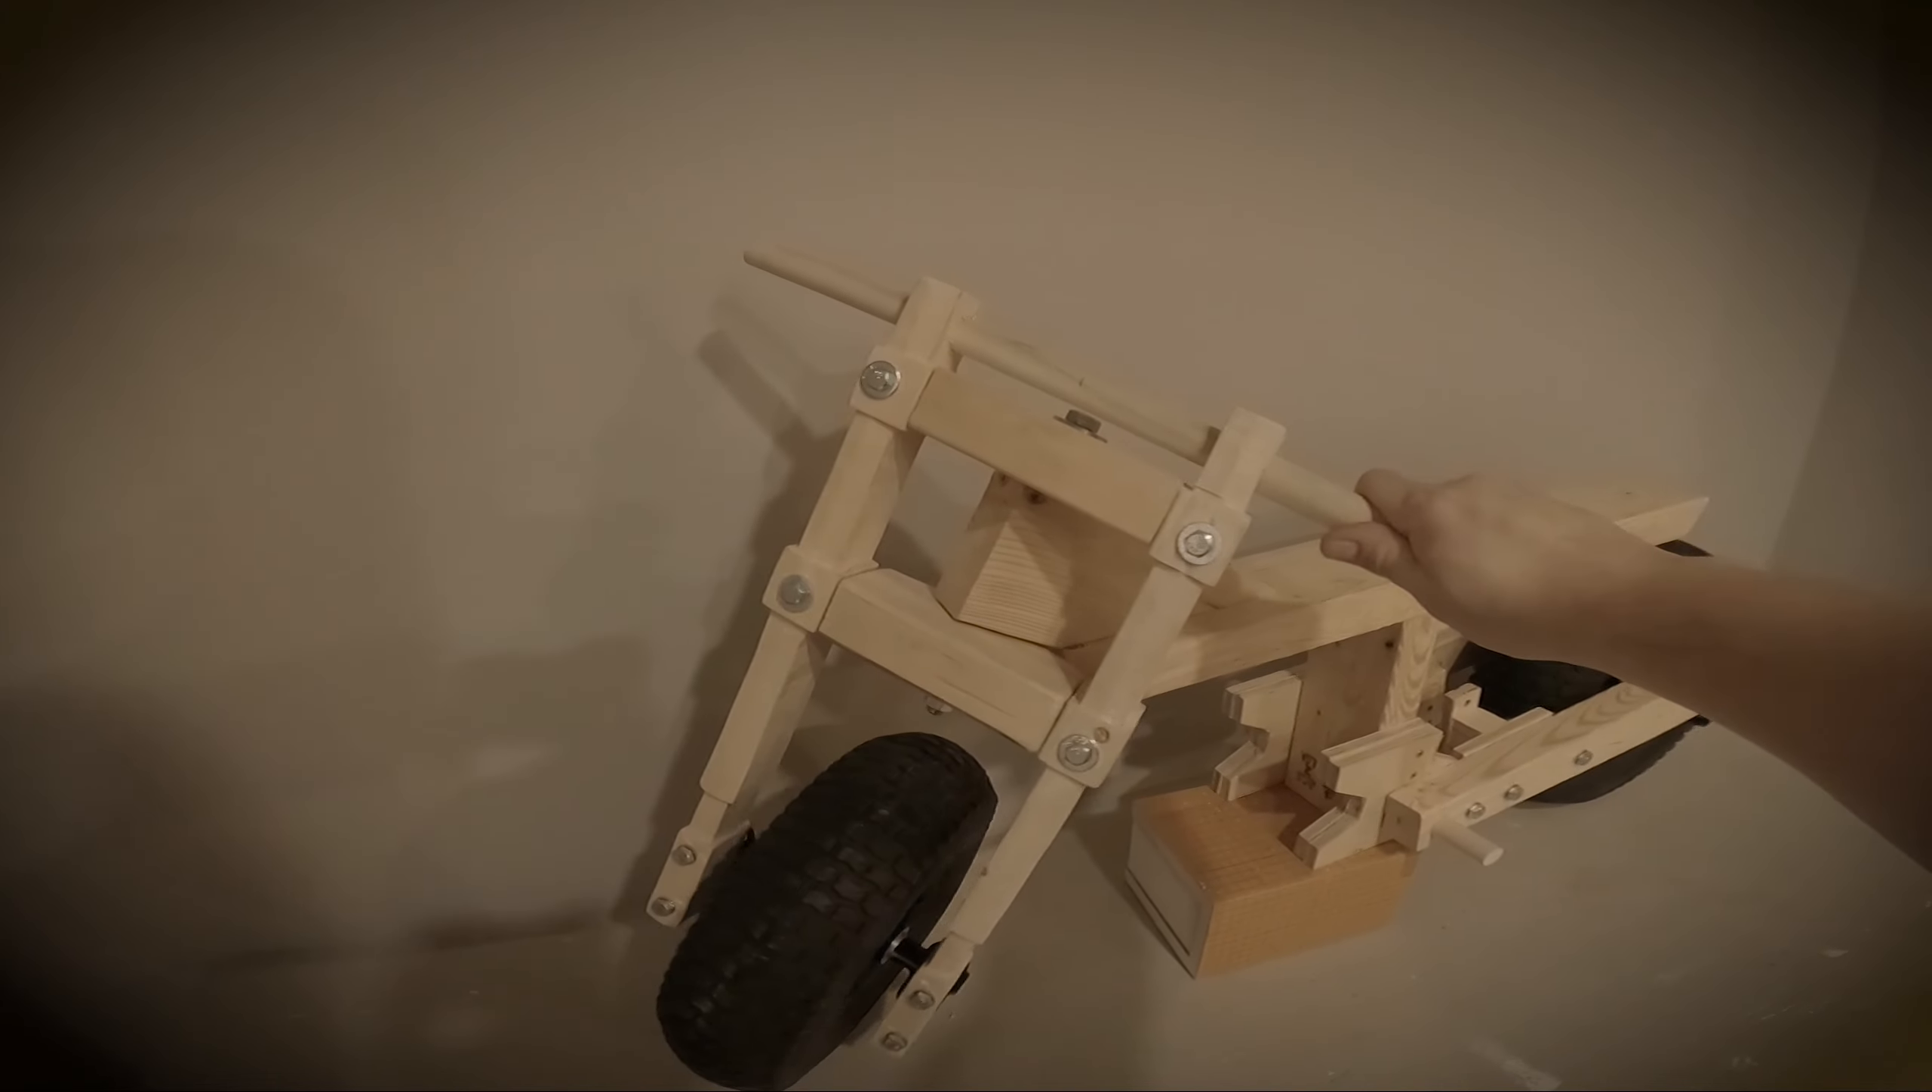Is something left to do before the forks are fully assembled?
No.